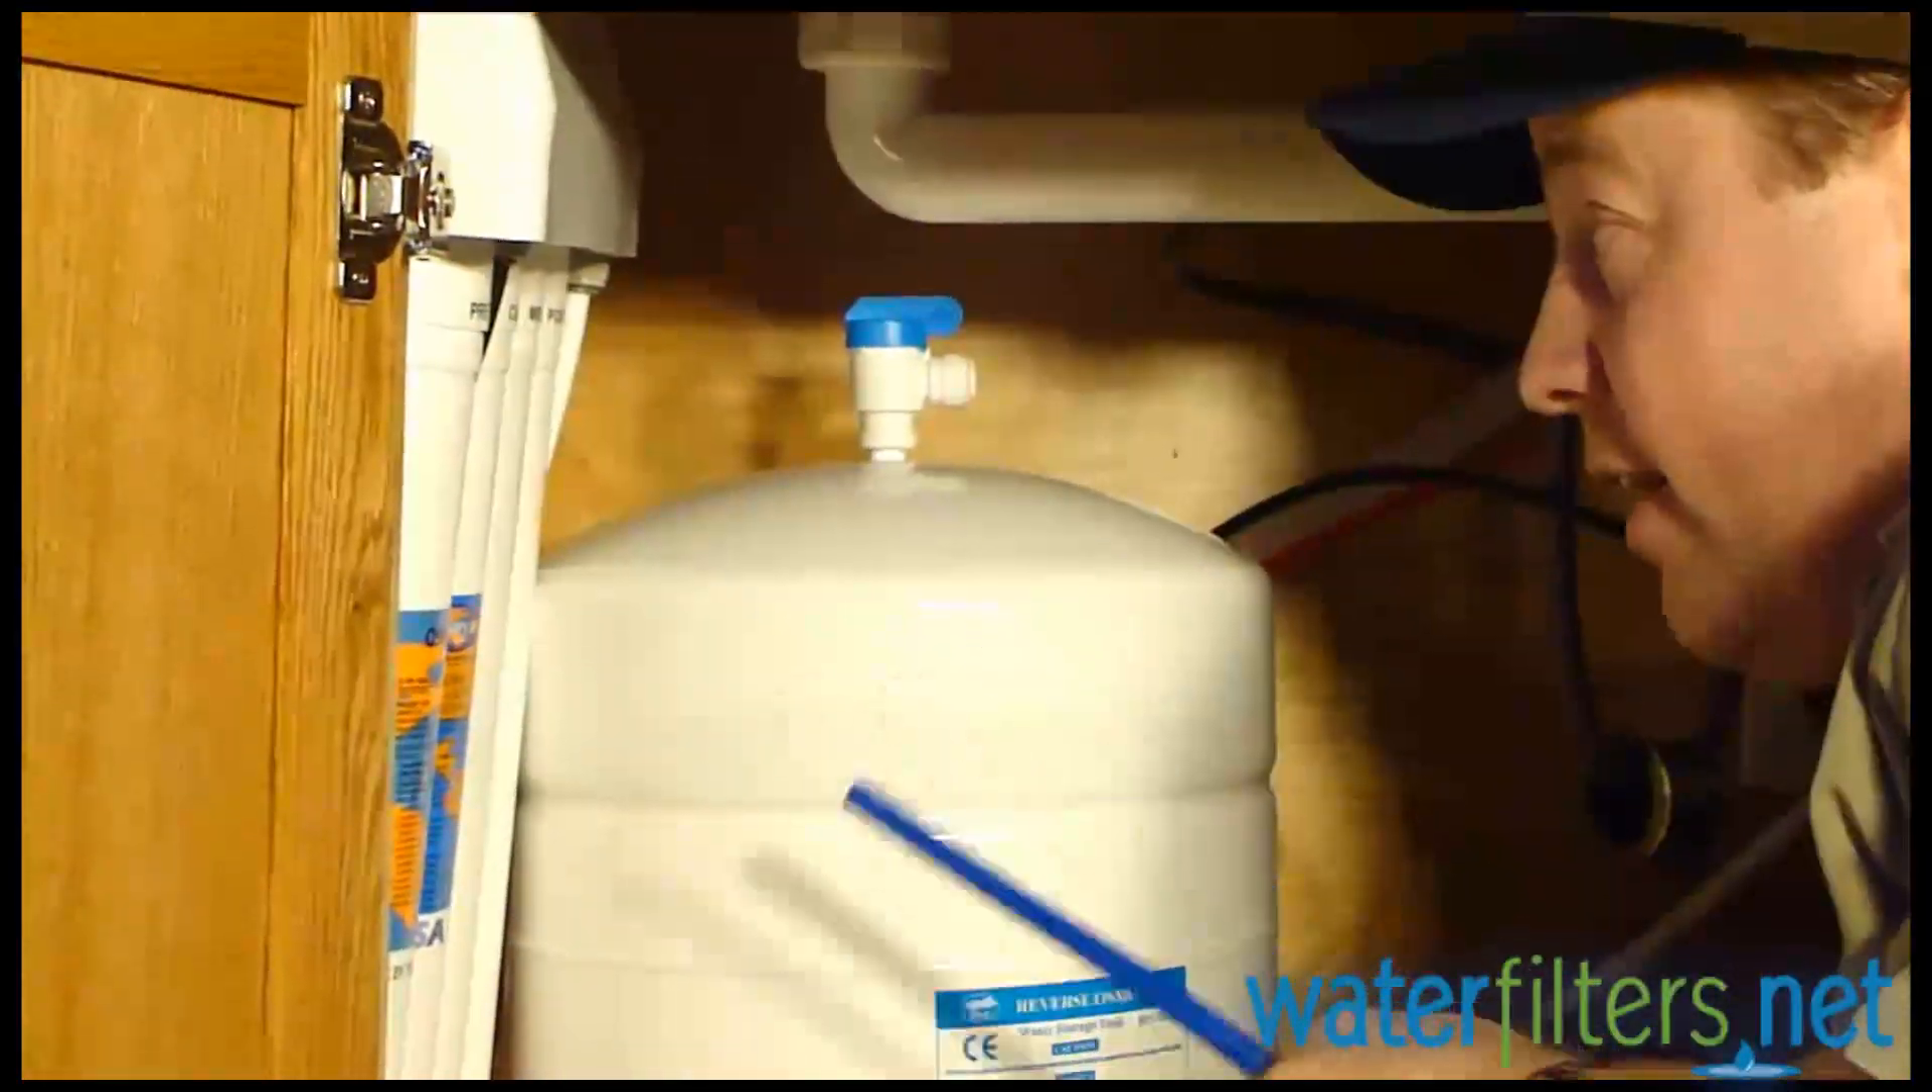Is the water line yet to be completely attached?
Yes.